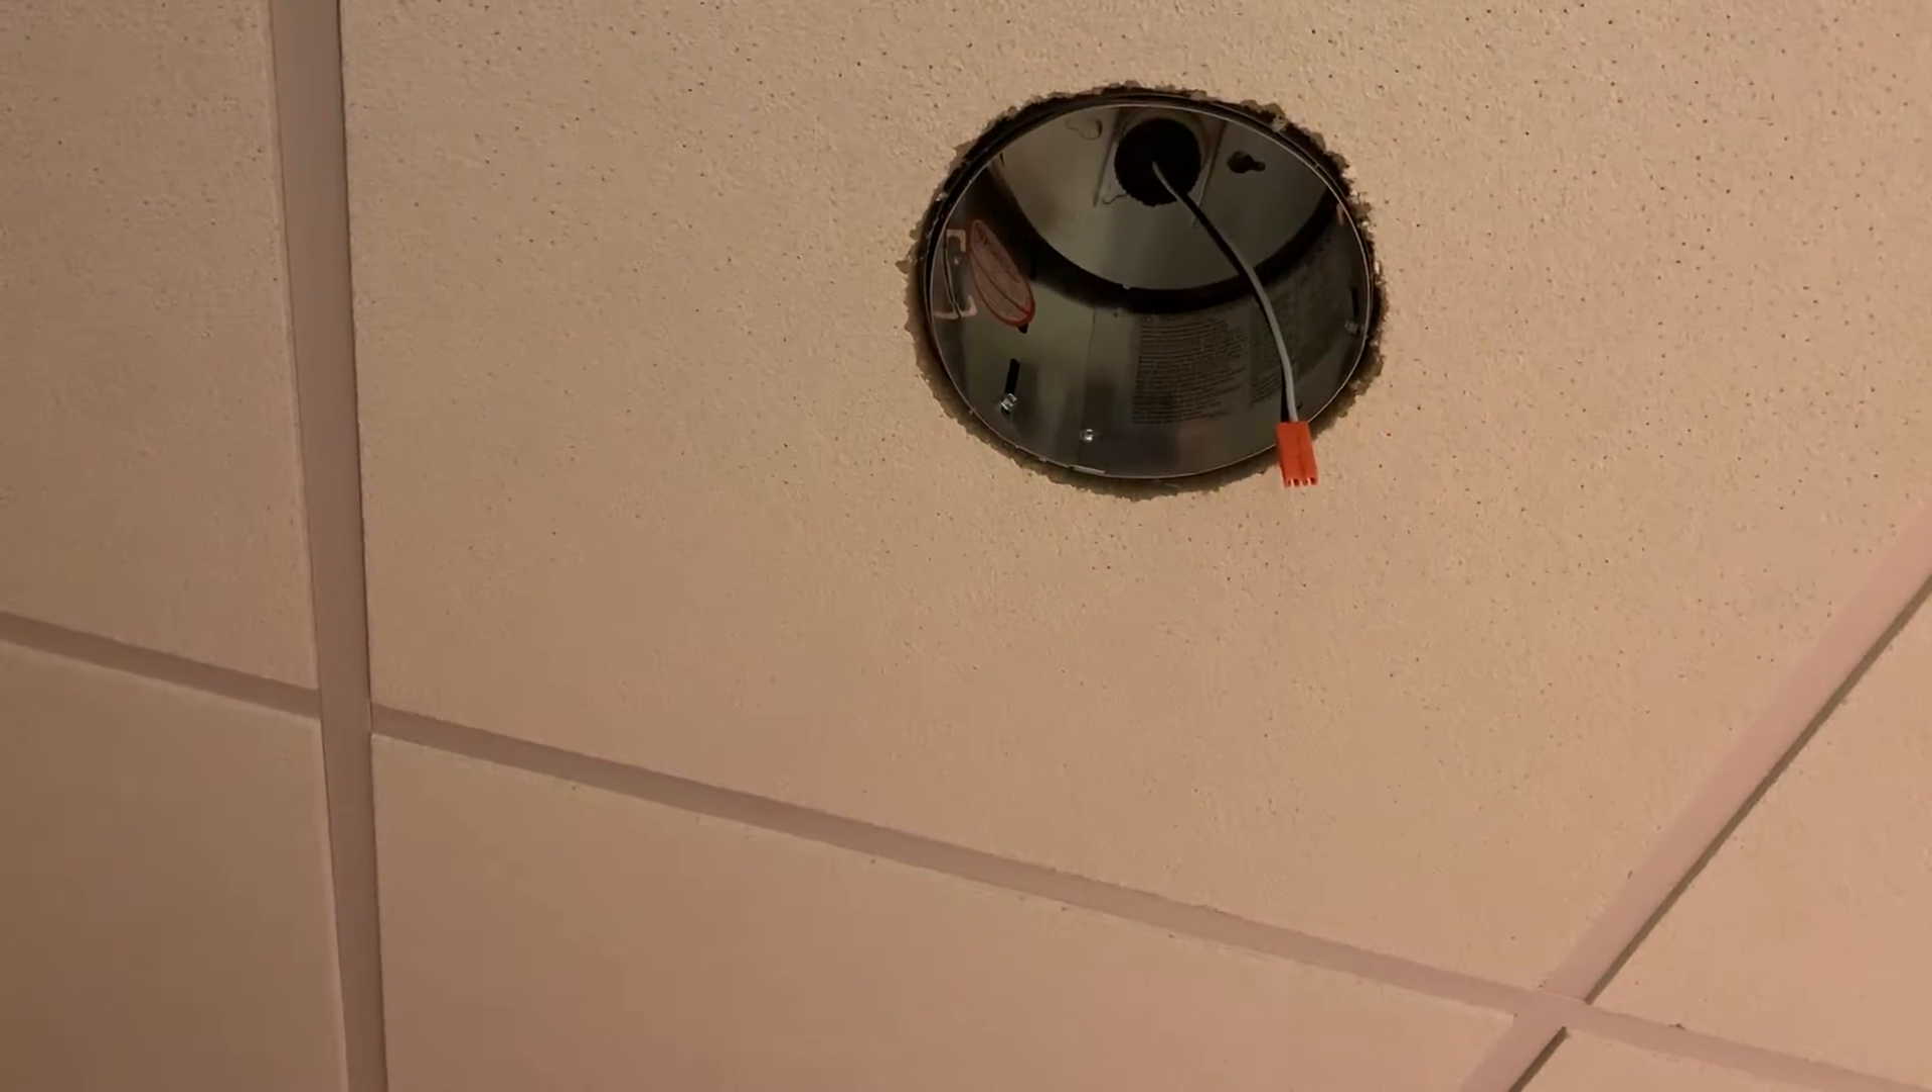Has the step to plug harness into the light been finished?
No.